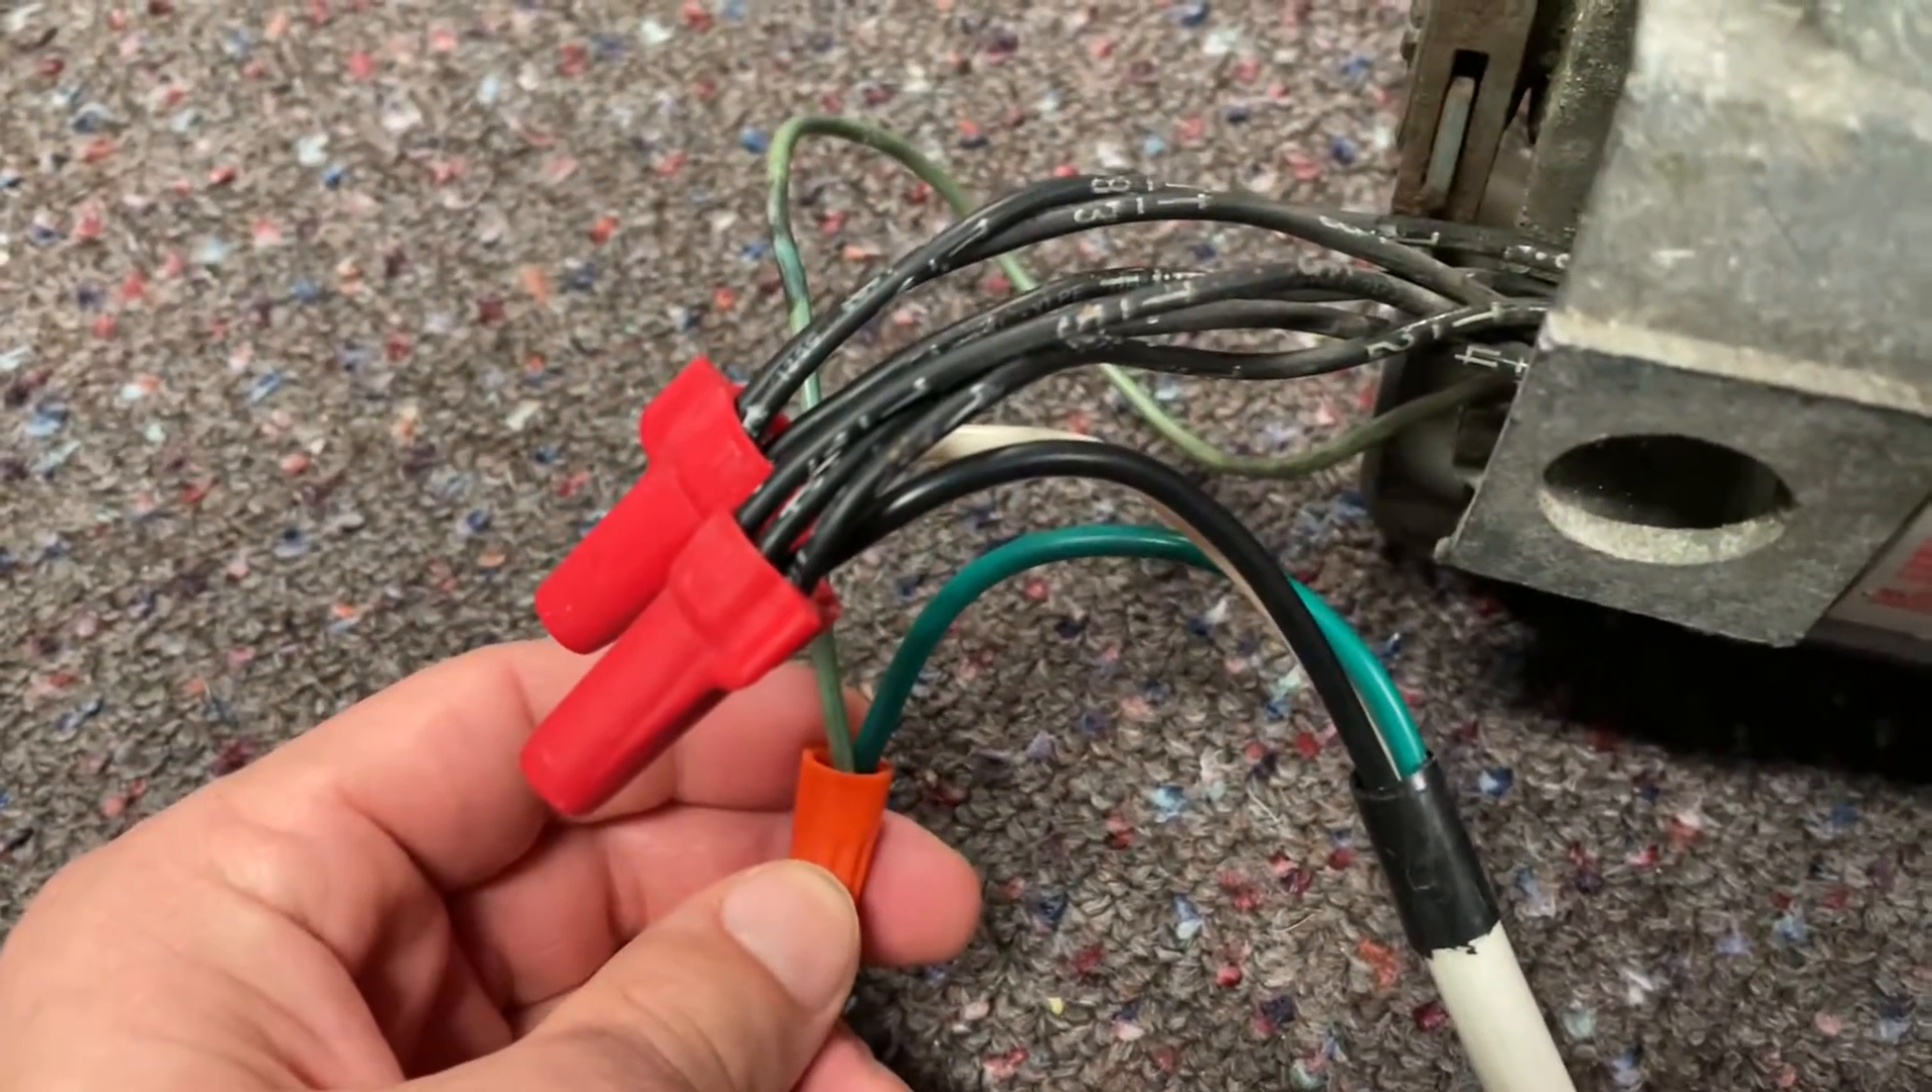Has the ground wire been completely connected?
Yes.